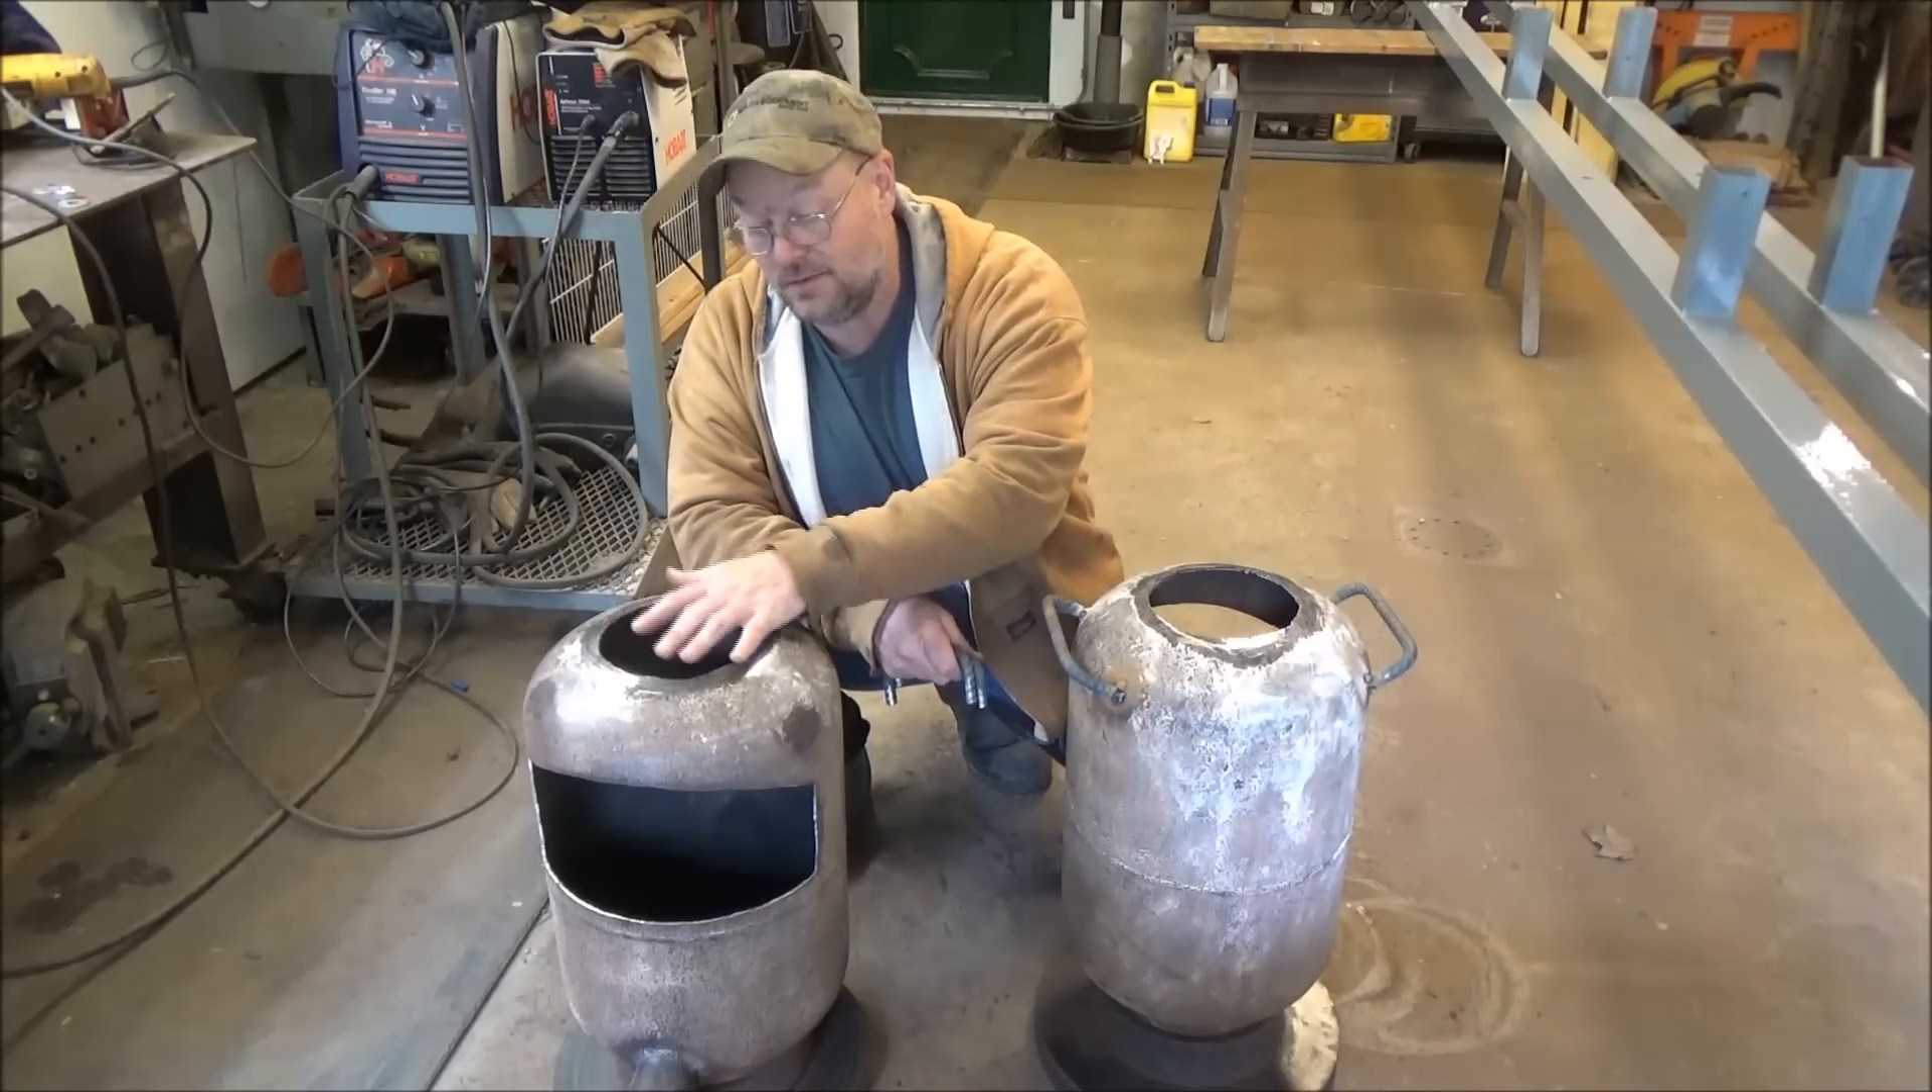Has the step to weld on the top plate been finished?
No.